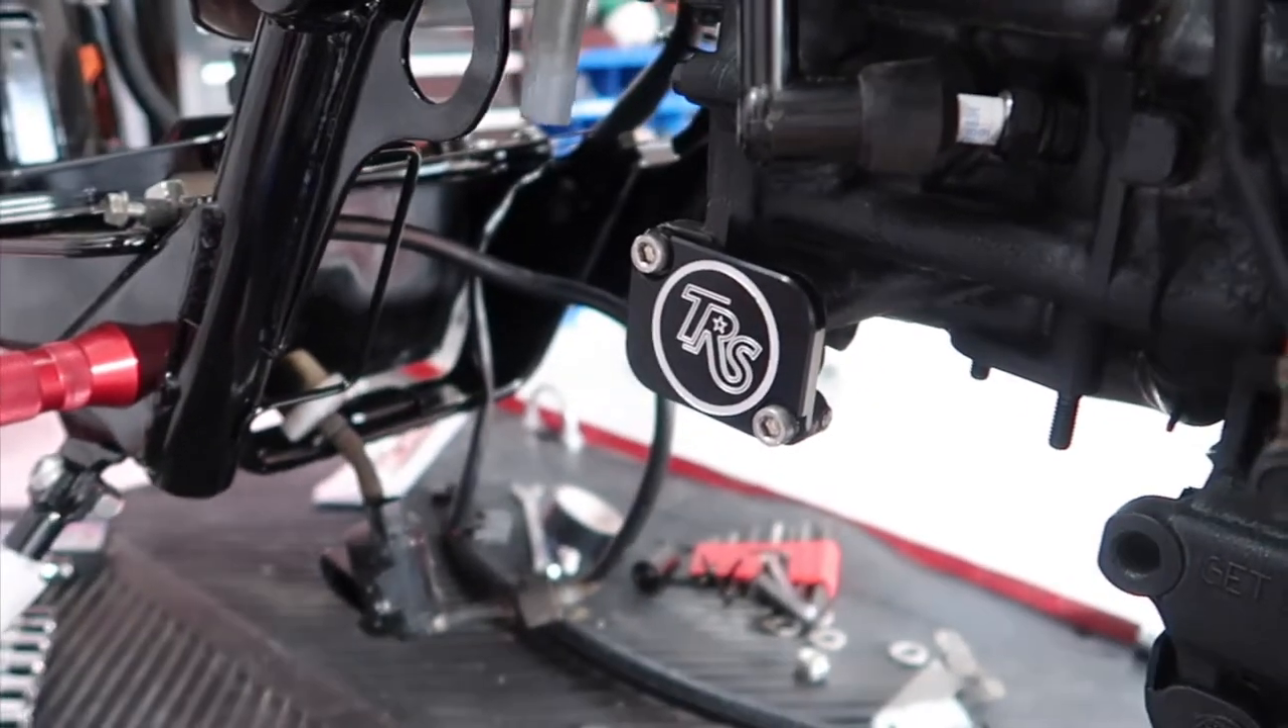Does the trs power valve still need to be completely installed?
No.